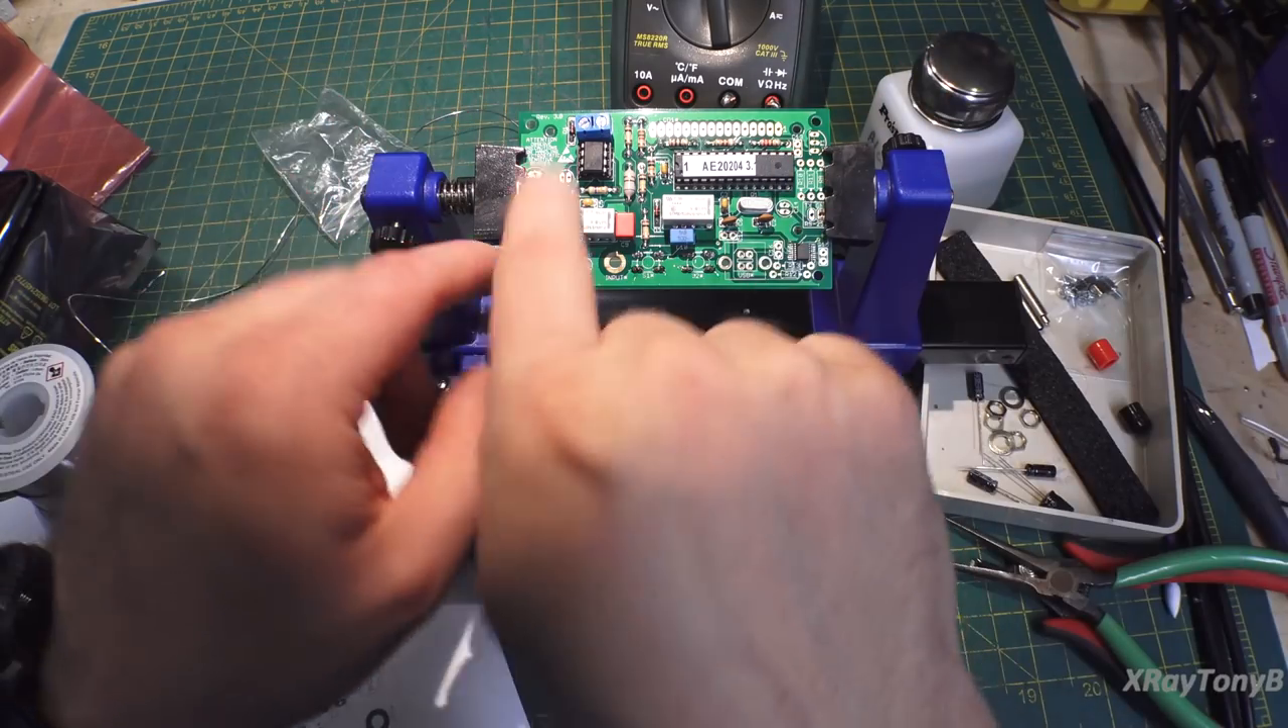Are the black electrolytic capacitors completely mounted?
No.